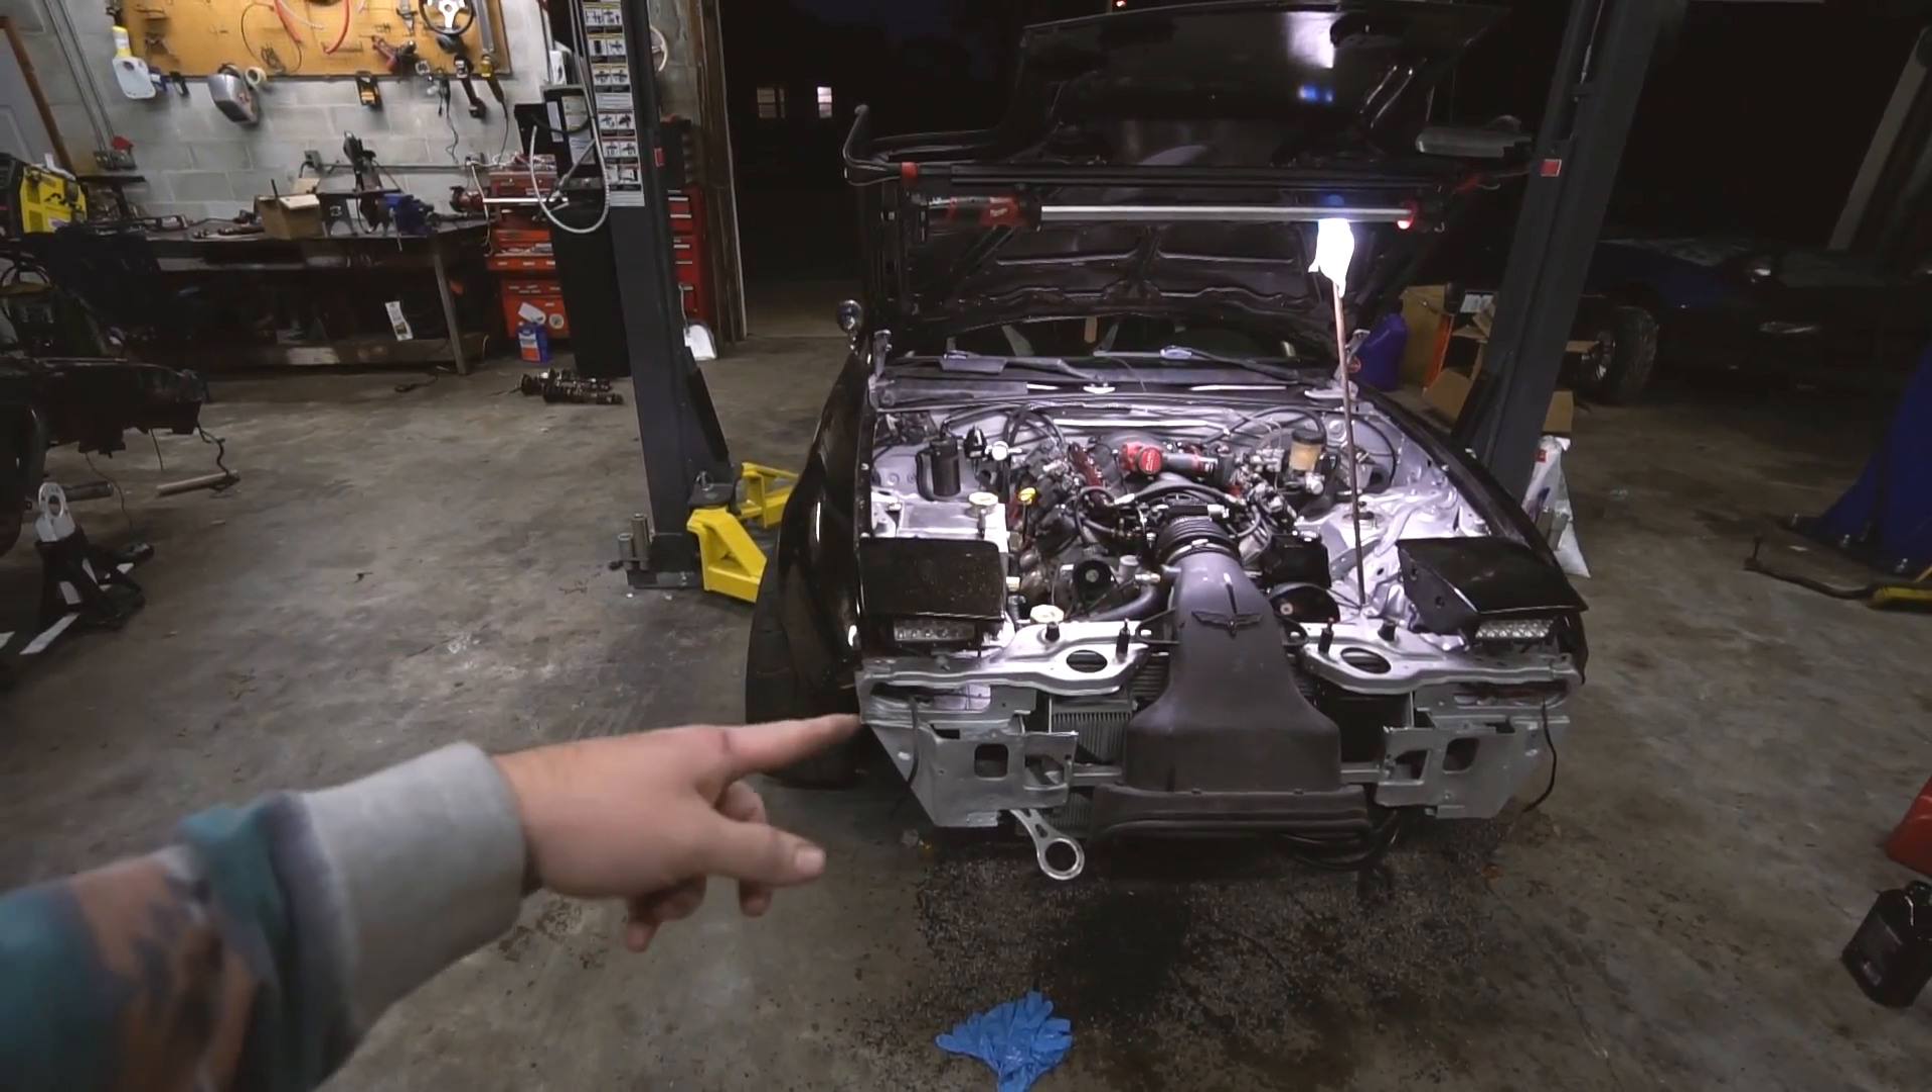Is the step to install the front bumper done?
No.